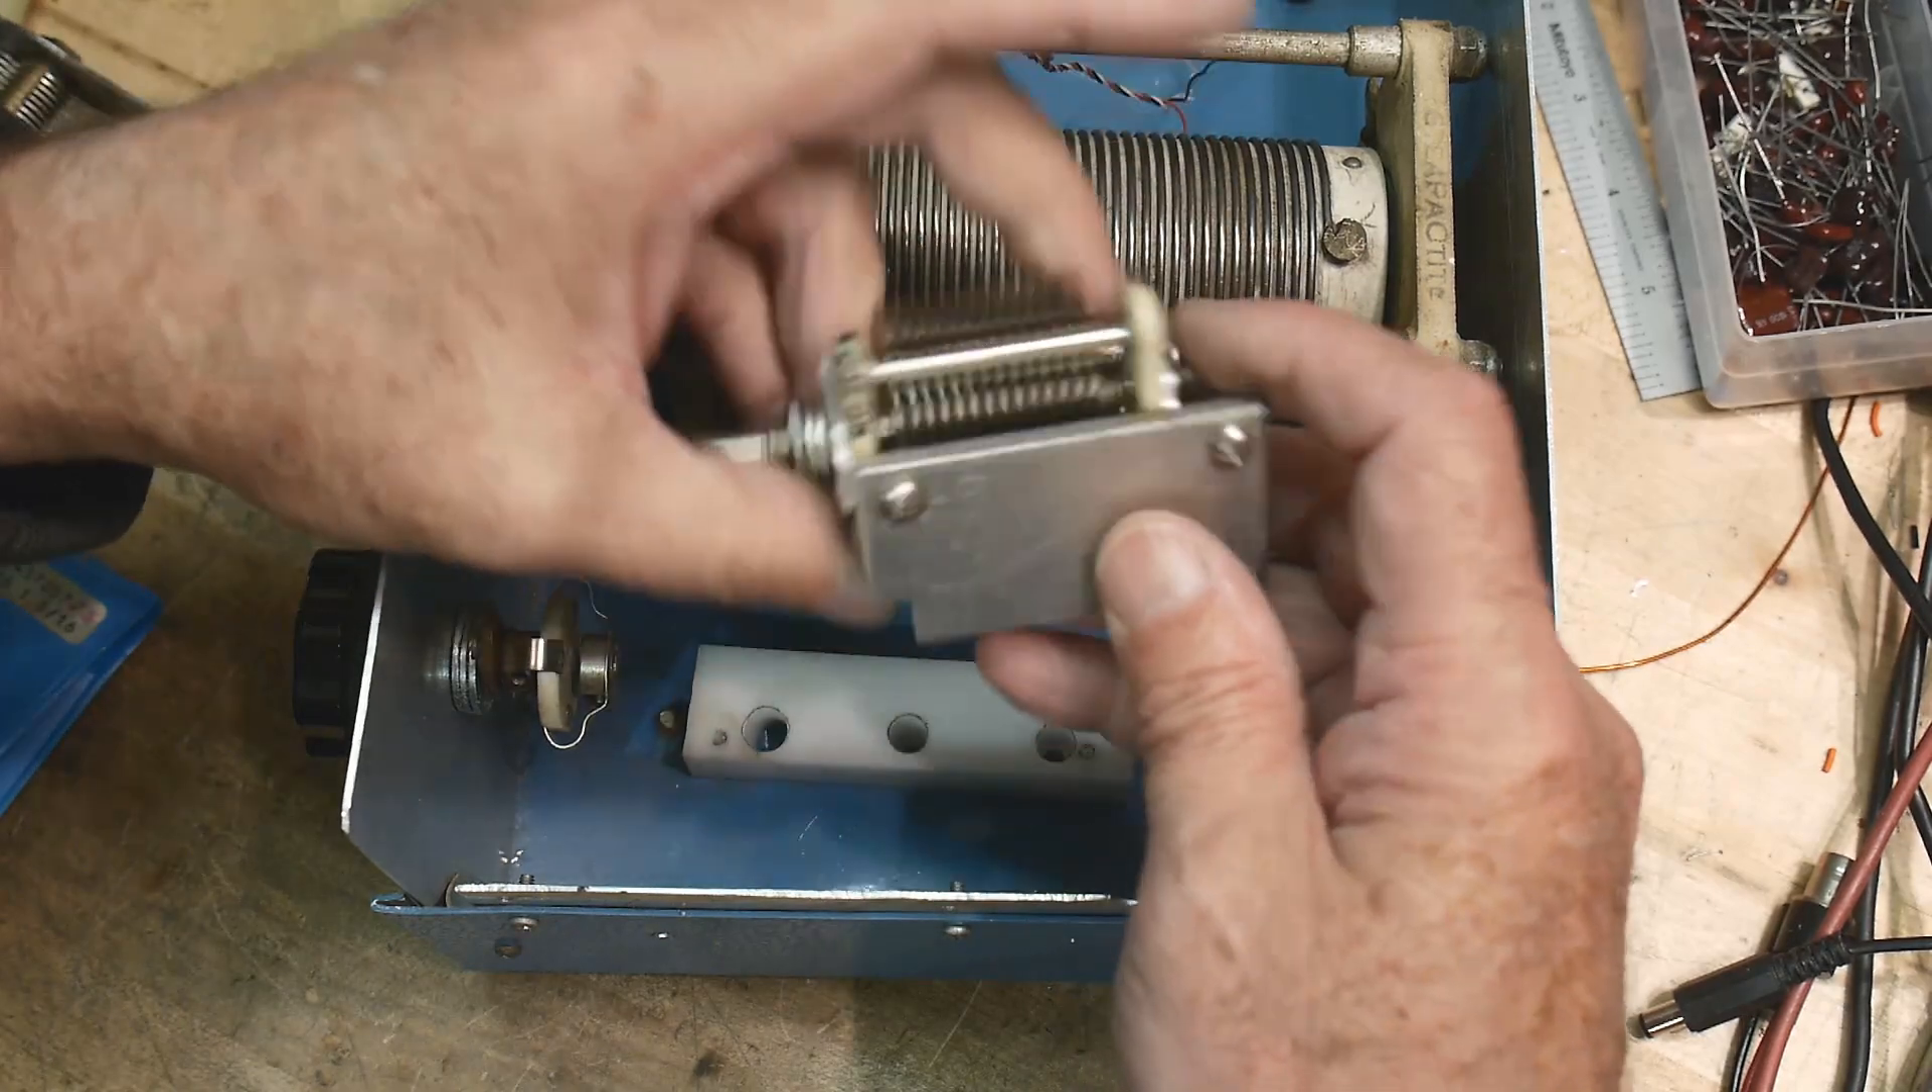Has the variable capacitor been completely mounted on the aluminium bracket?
Yes.